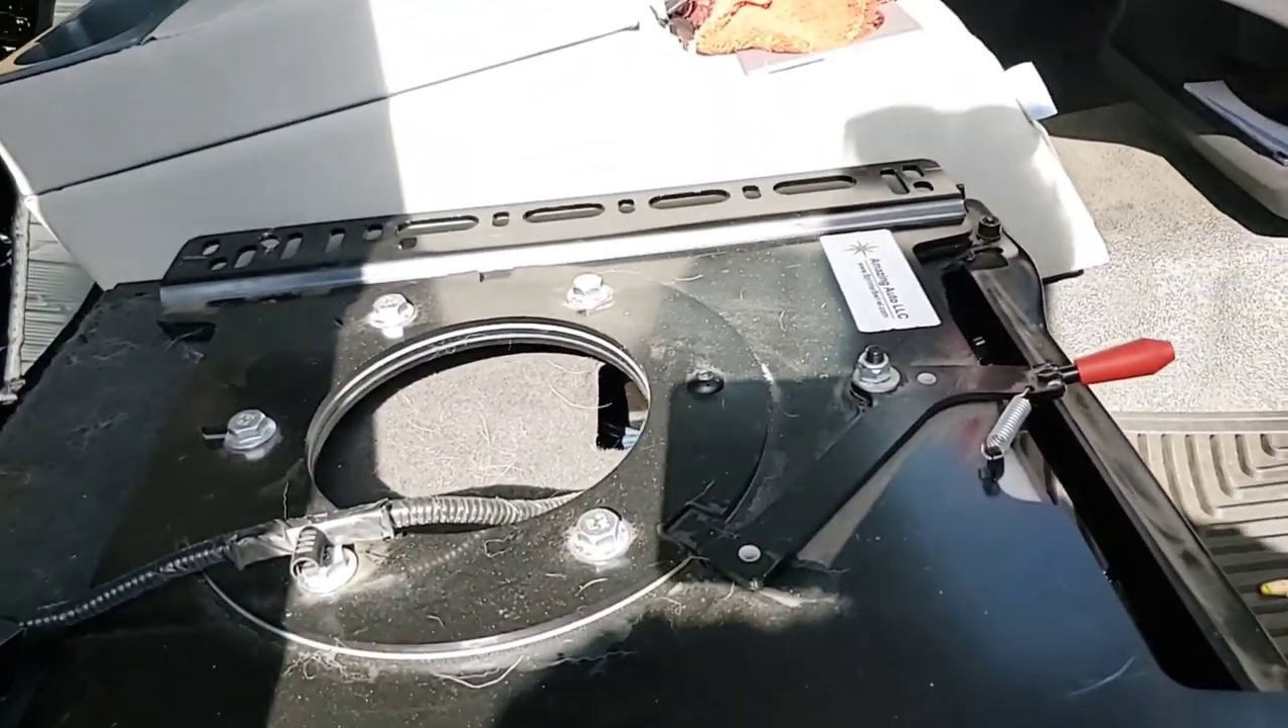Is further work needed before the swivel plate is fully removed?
Yes.